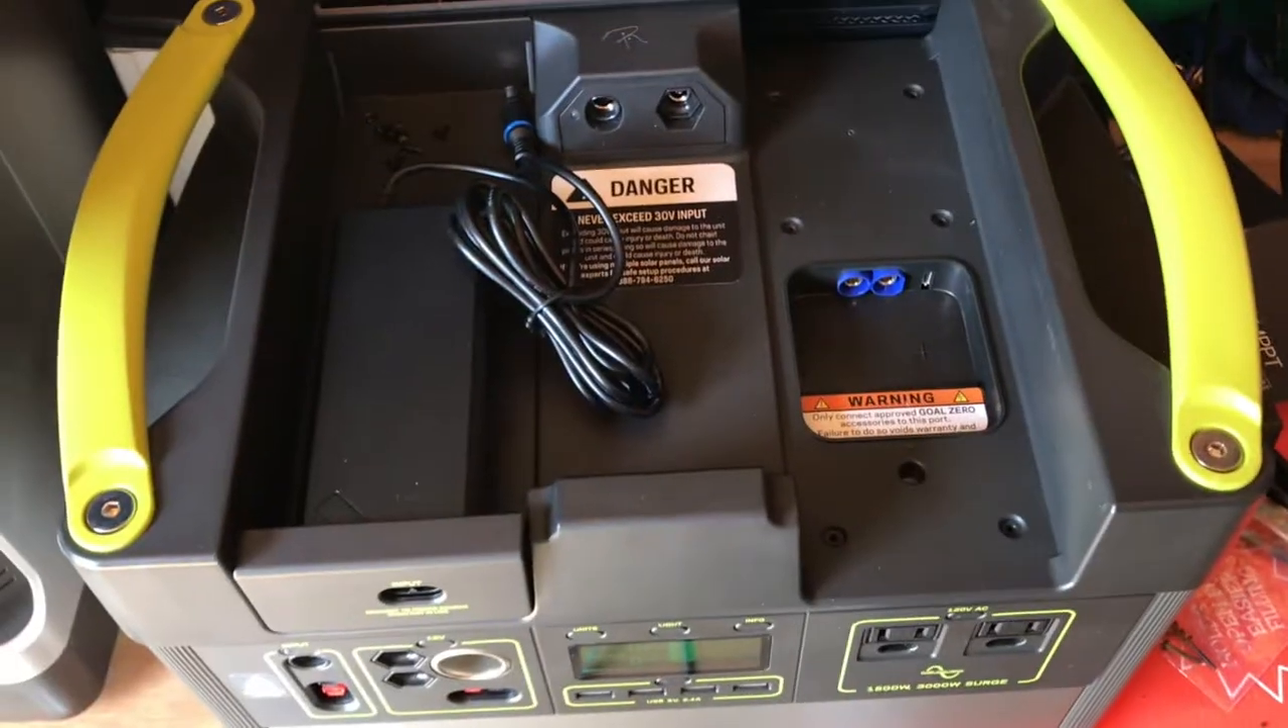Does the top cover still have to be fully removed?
No.